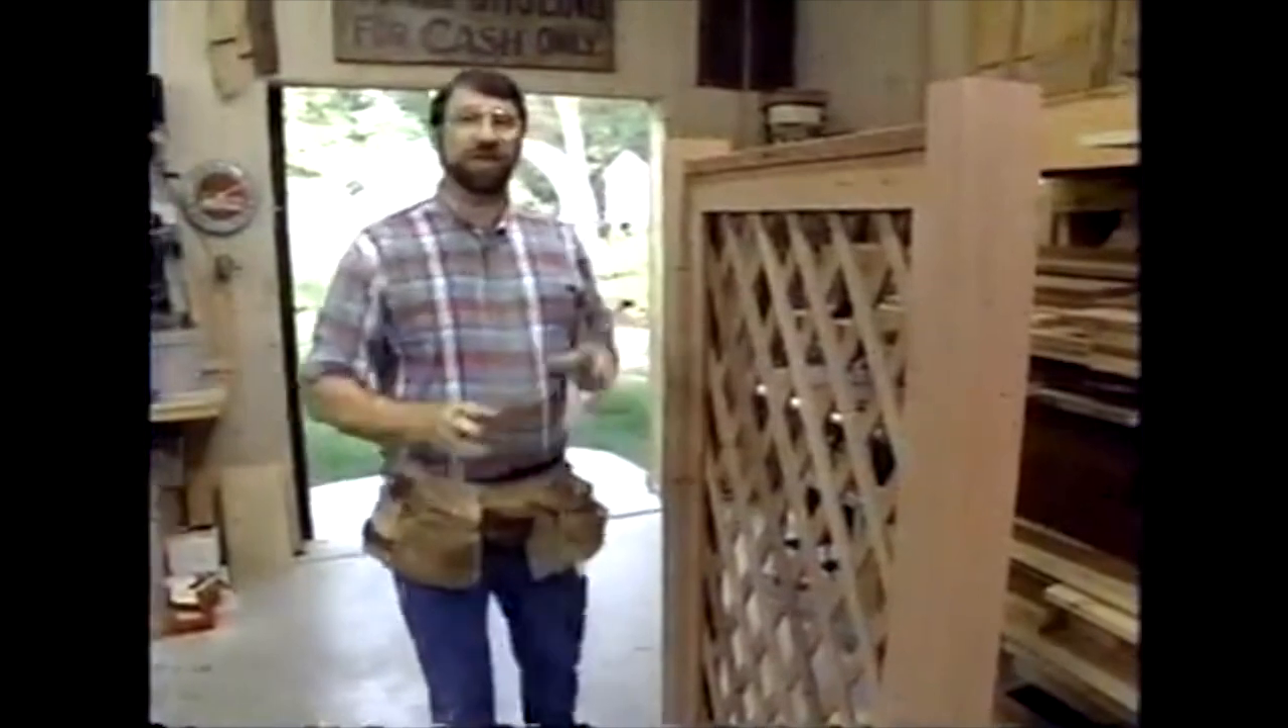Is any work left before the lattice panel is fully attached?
No.